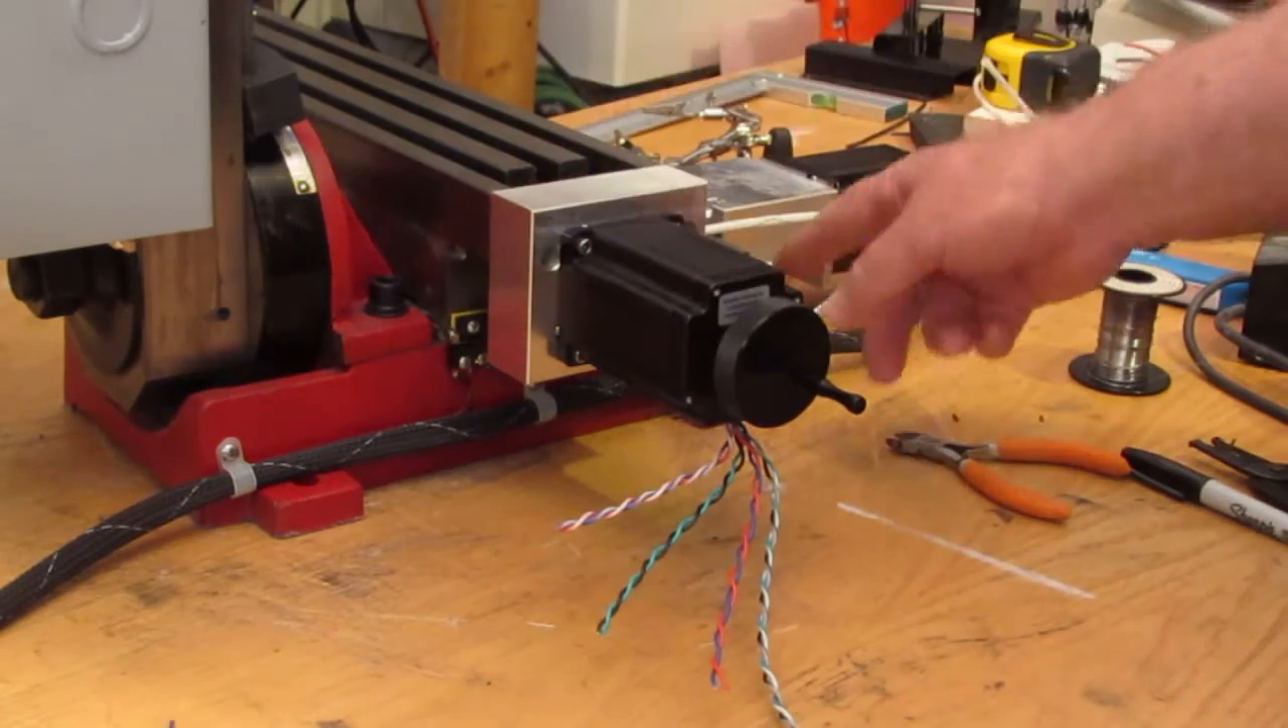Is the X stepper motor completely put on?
Yes.